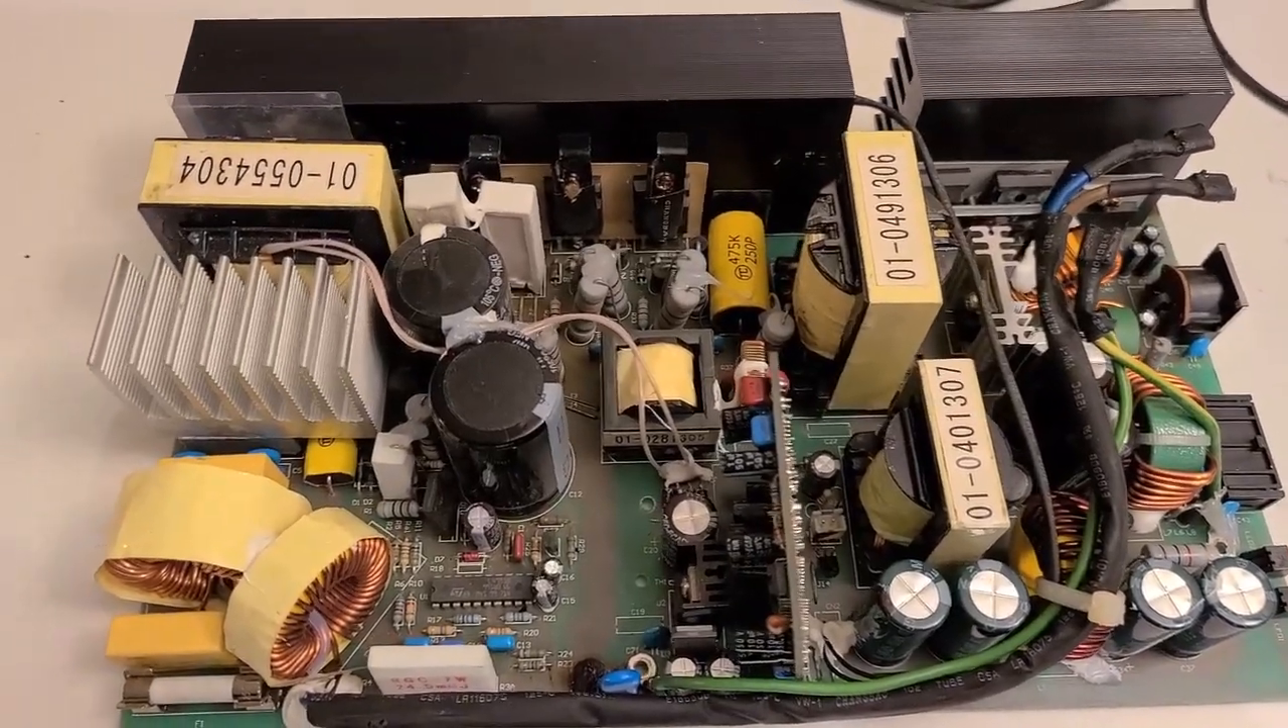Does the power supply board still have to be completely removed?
No.